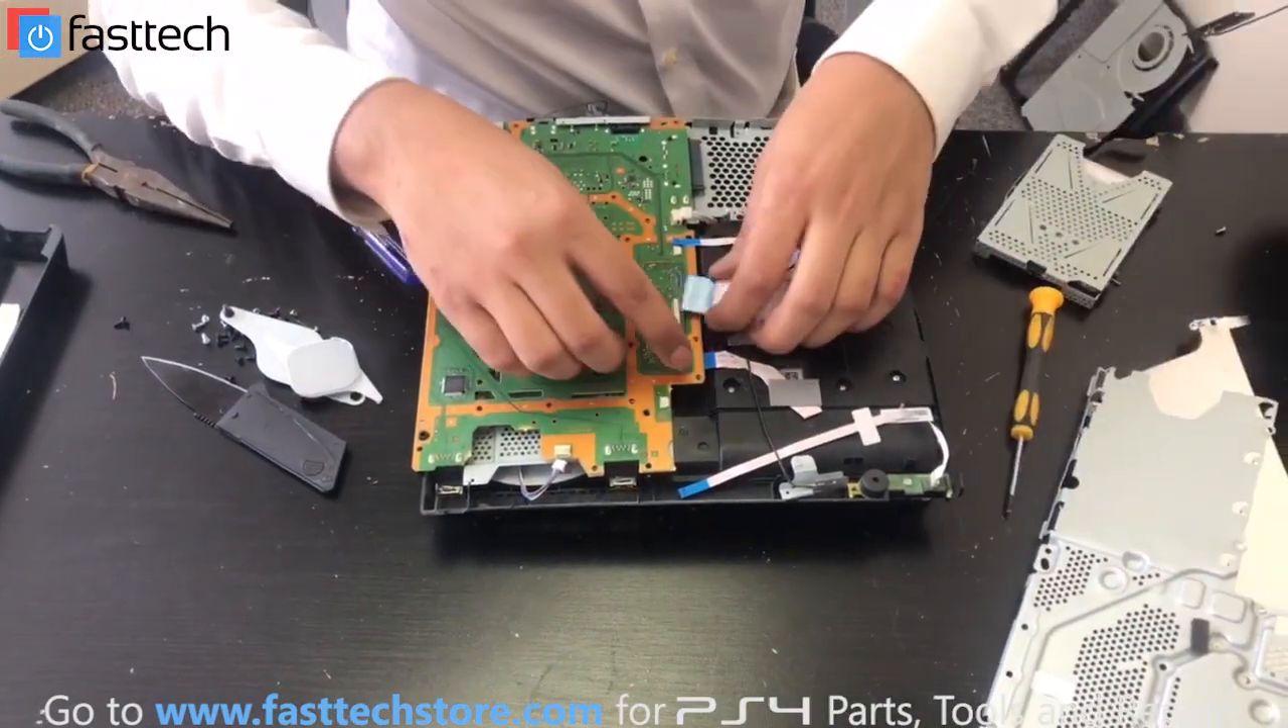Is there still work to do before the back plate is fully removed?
No.